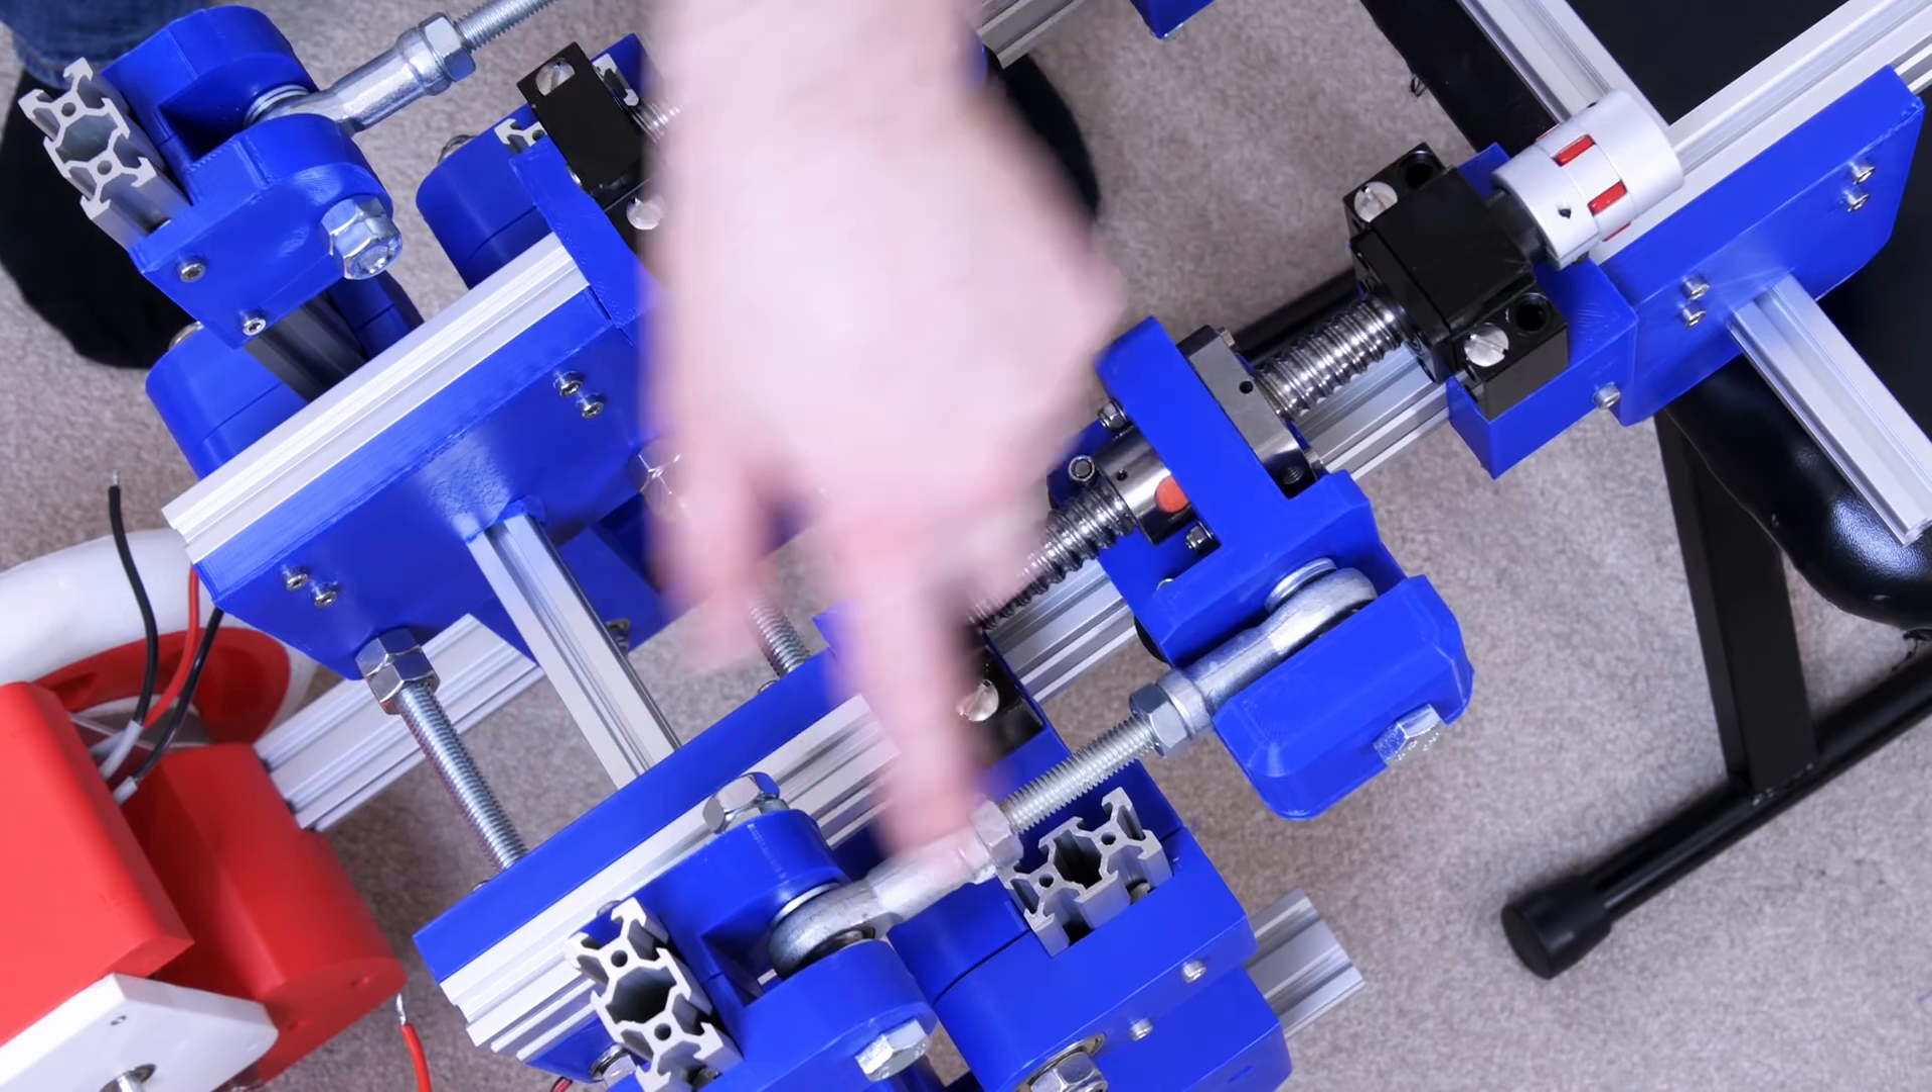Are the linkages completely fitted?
Yes.